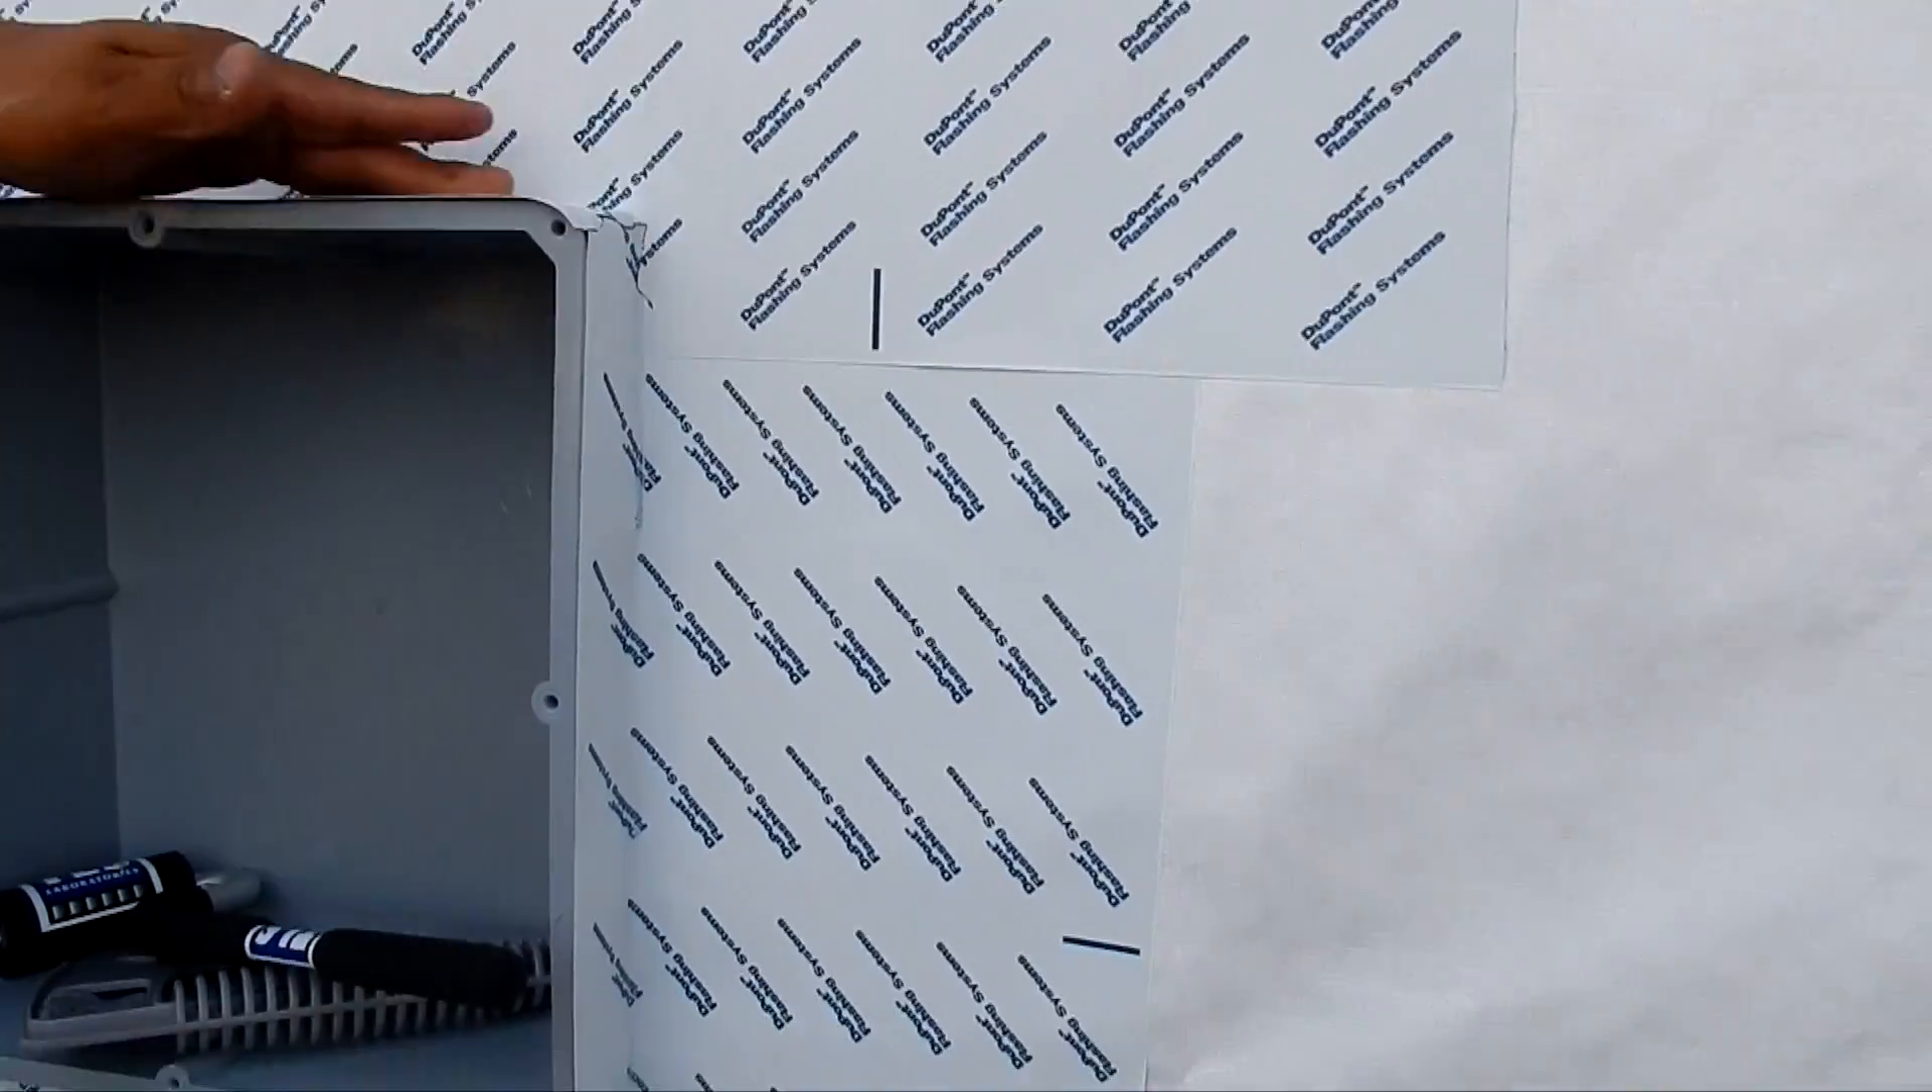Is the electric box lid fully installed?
No.